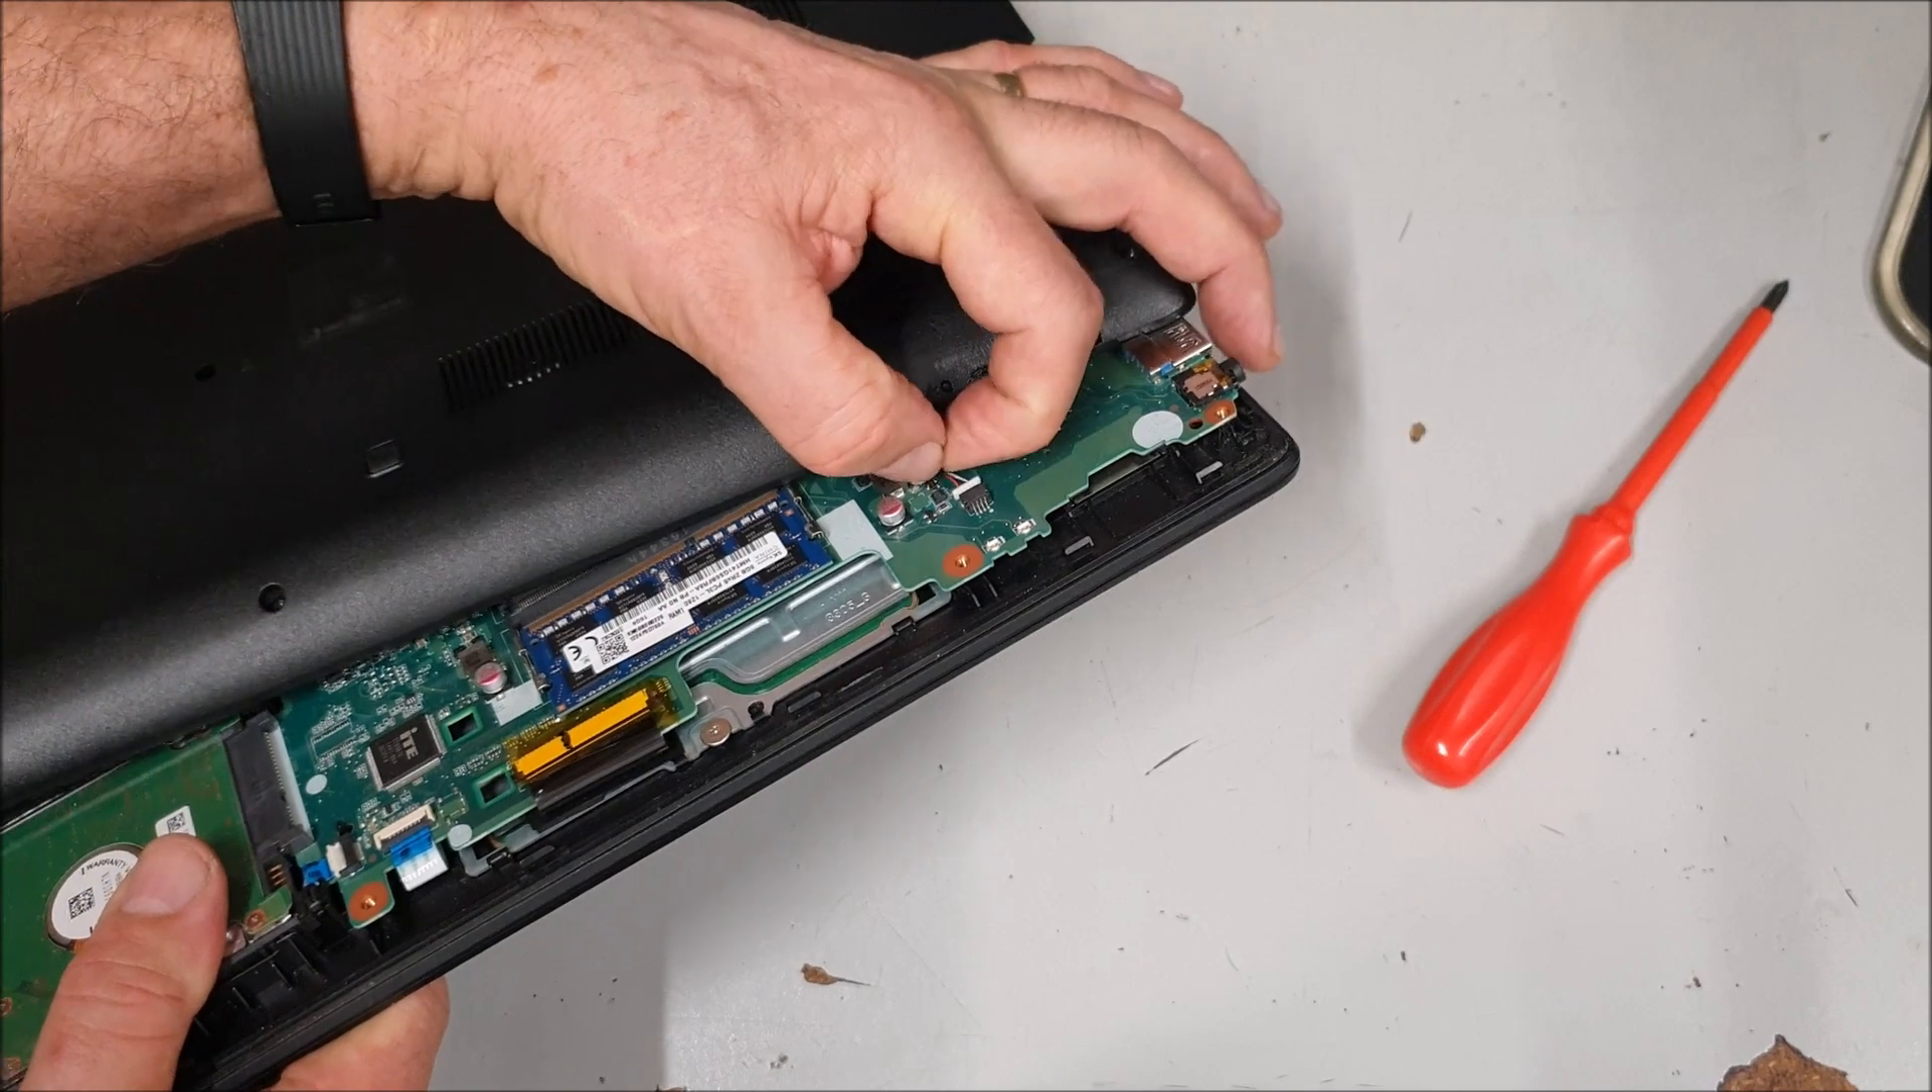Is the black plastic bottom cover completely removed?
No.